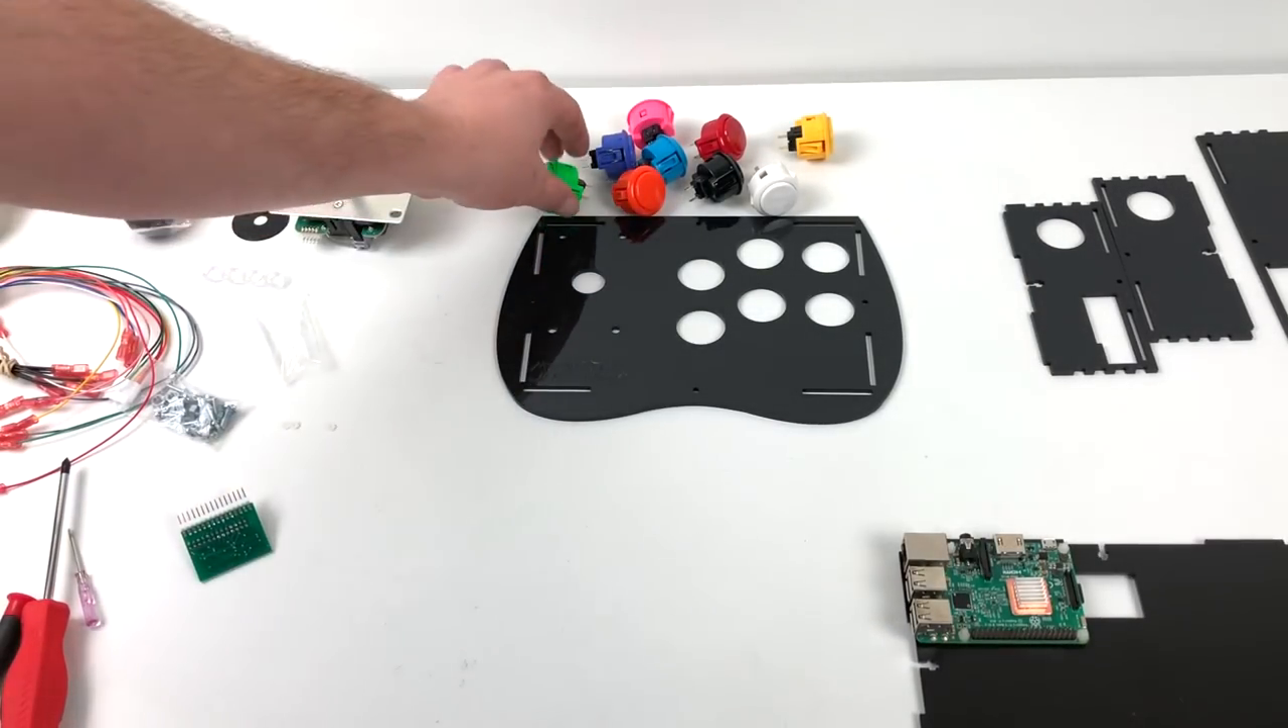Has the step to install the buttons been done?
No.